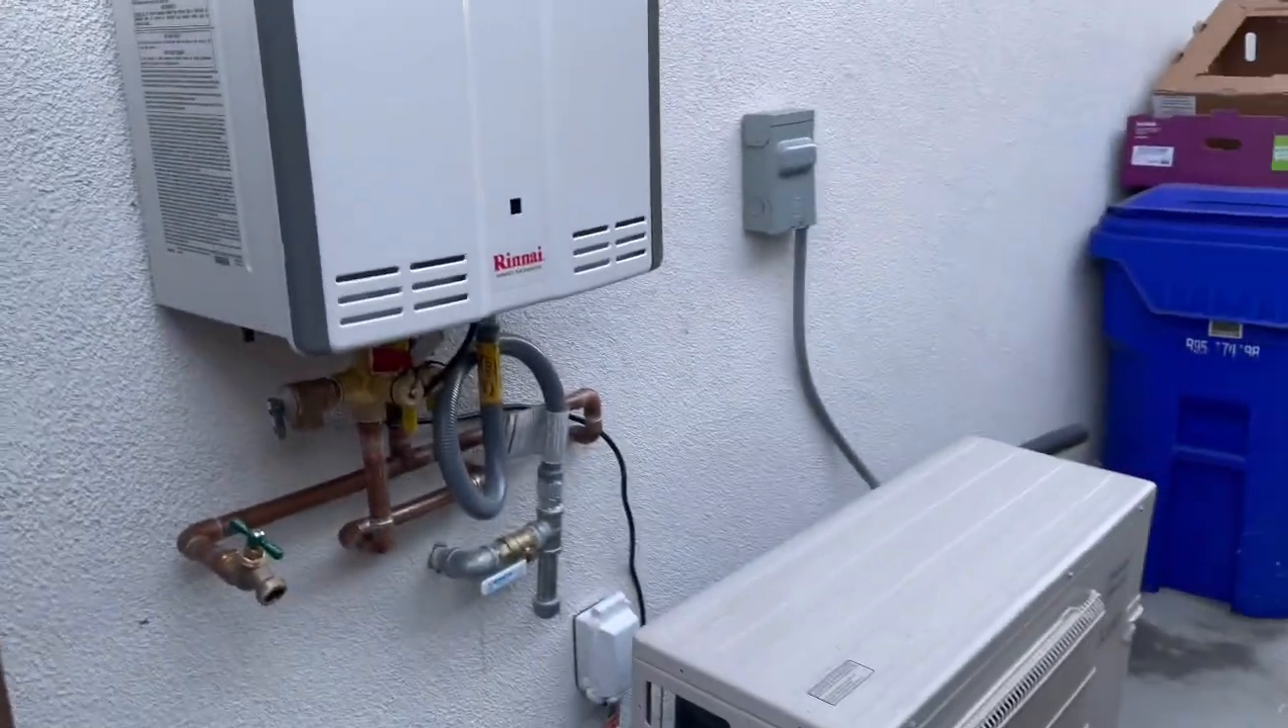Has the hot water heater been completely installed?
Yes.